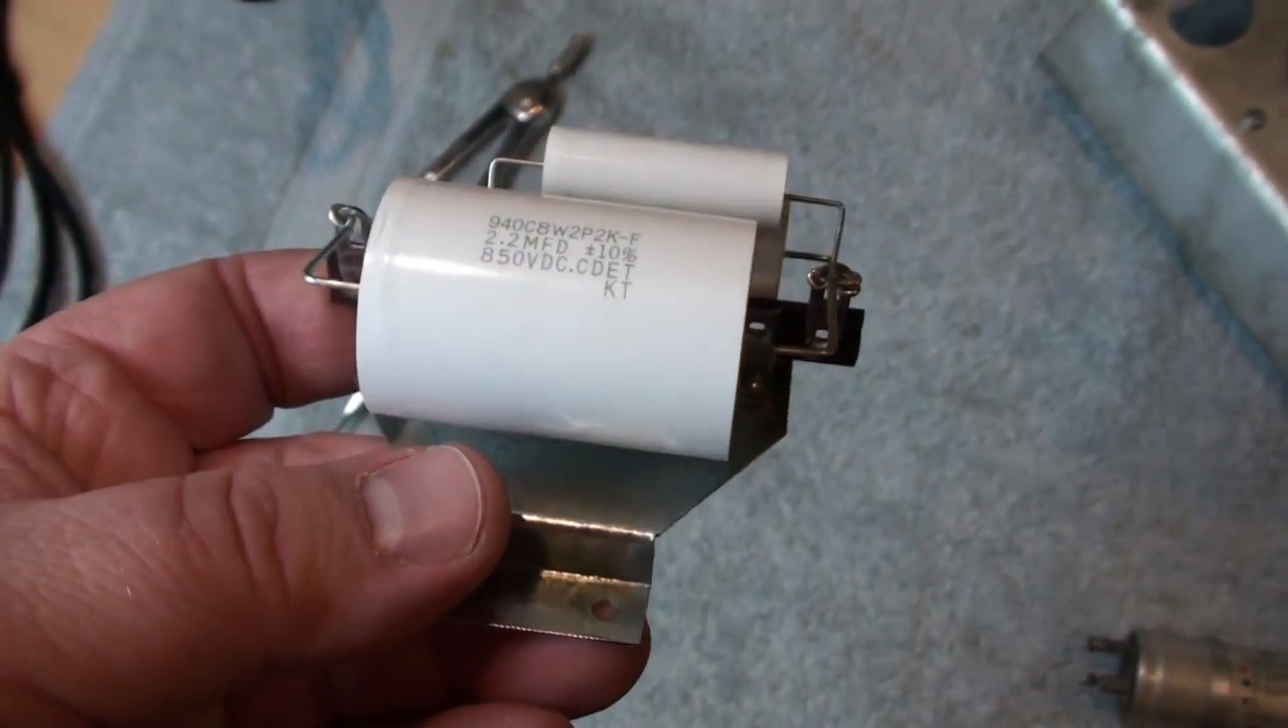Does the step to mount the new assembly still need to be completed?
Yes.